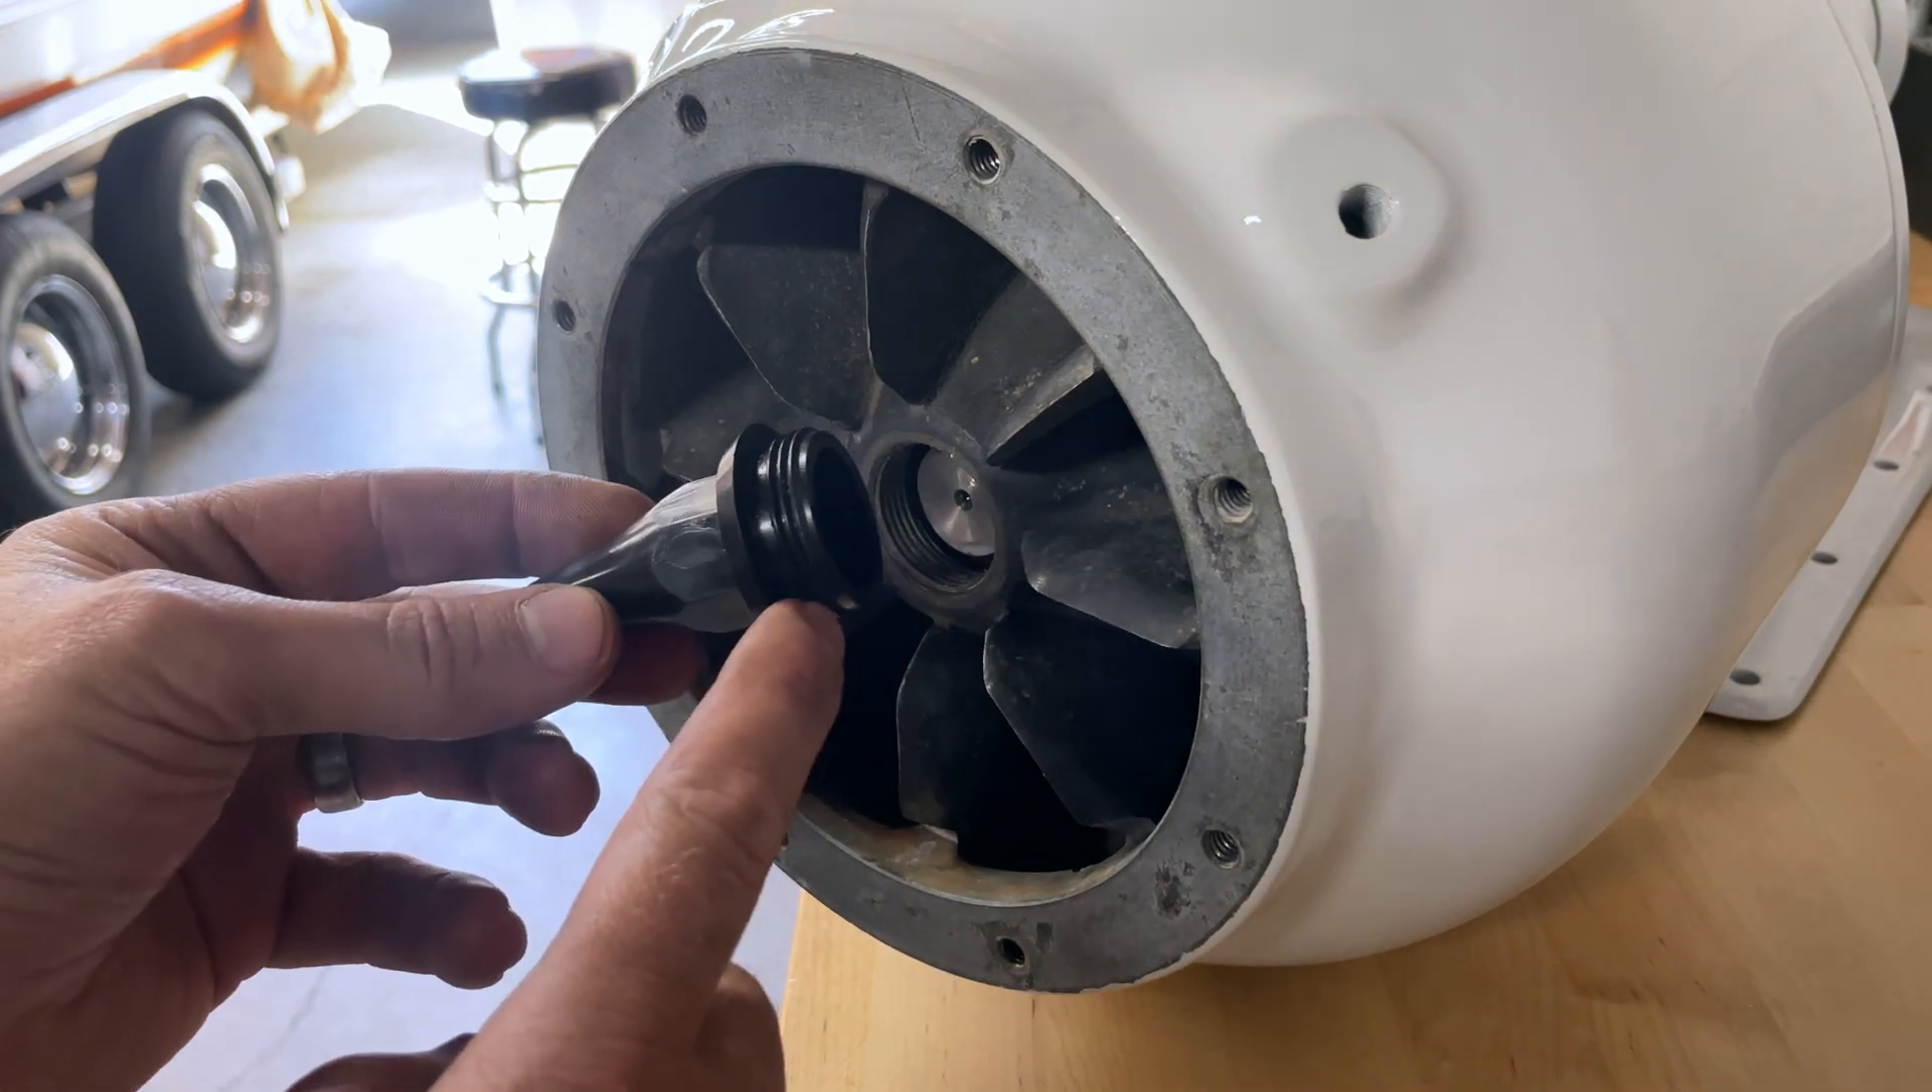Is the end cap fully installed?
No.